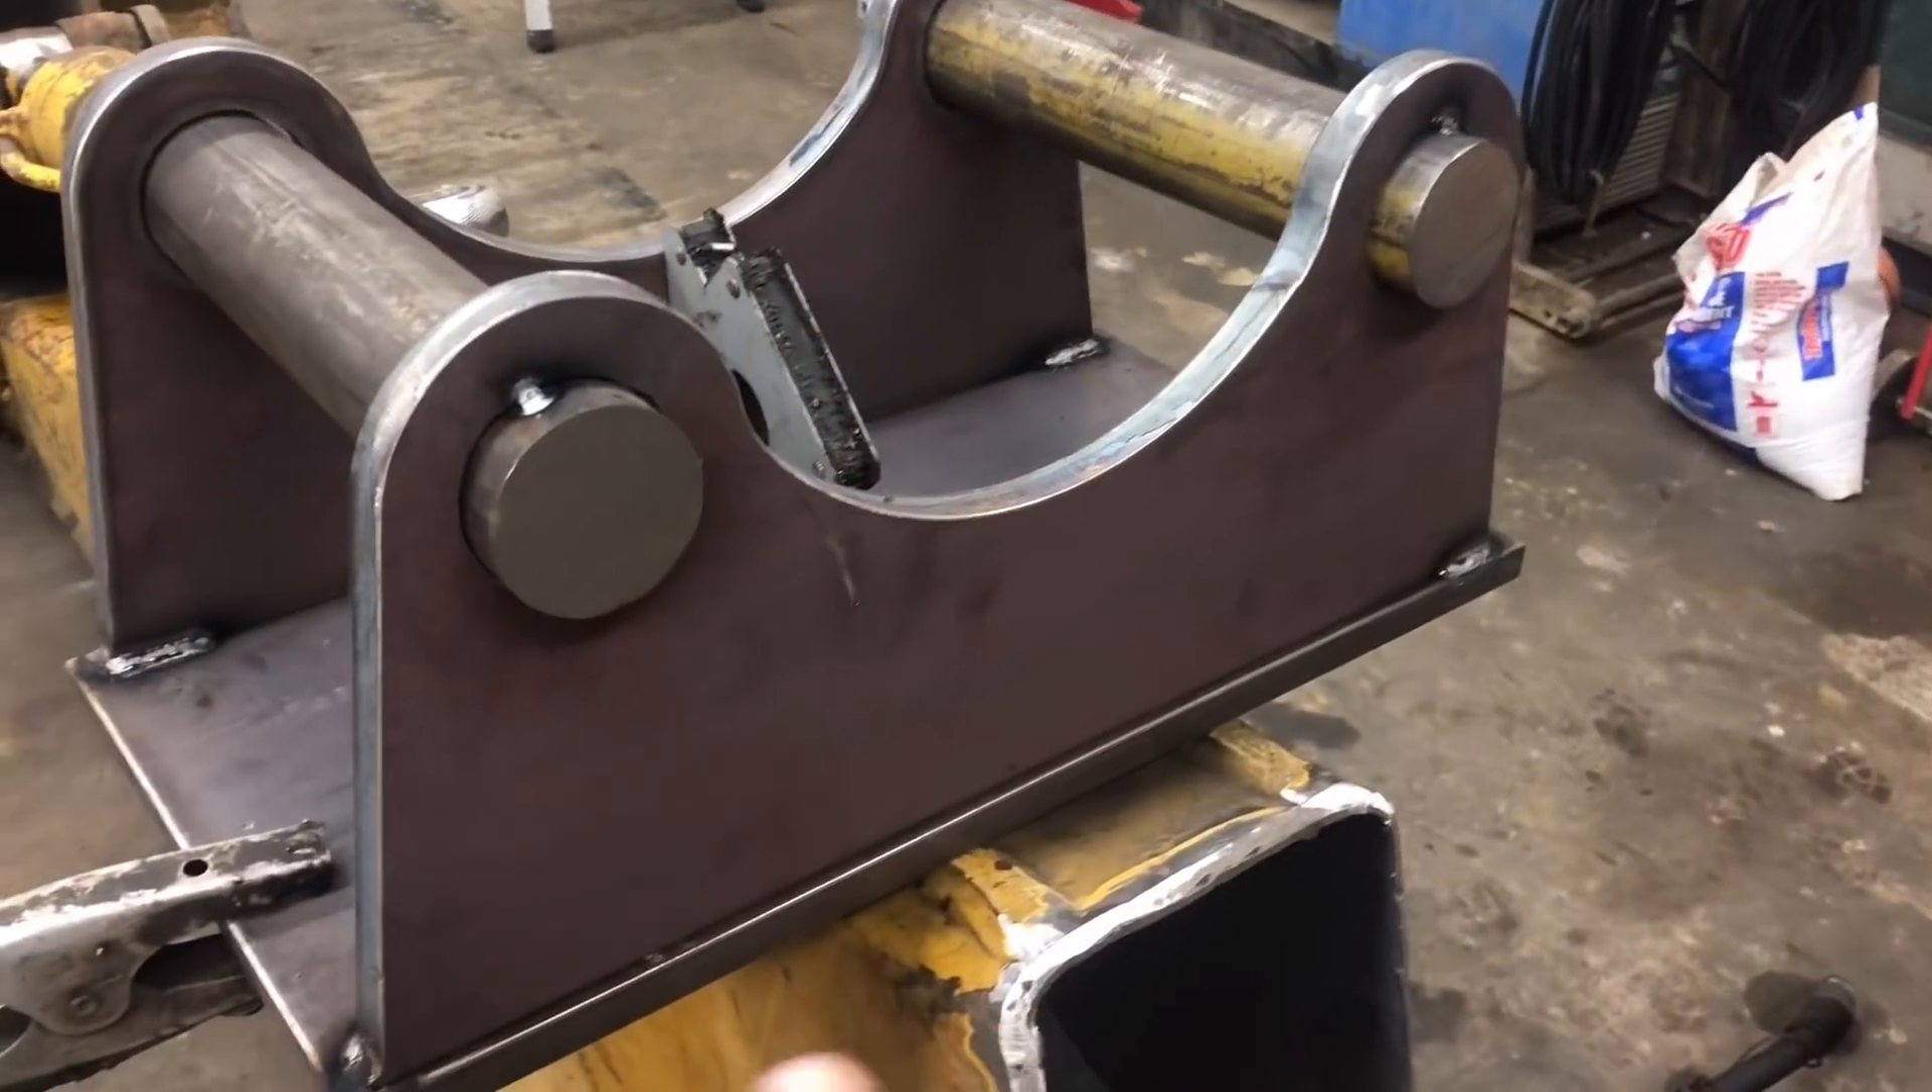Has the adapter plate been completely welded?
No.